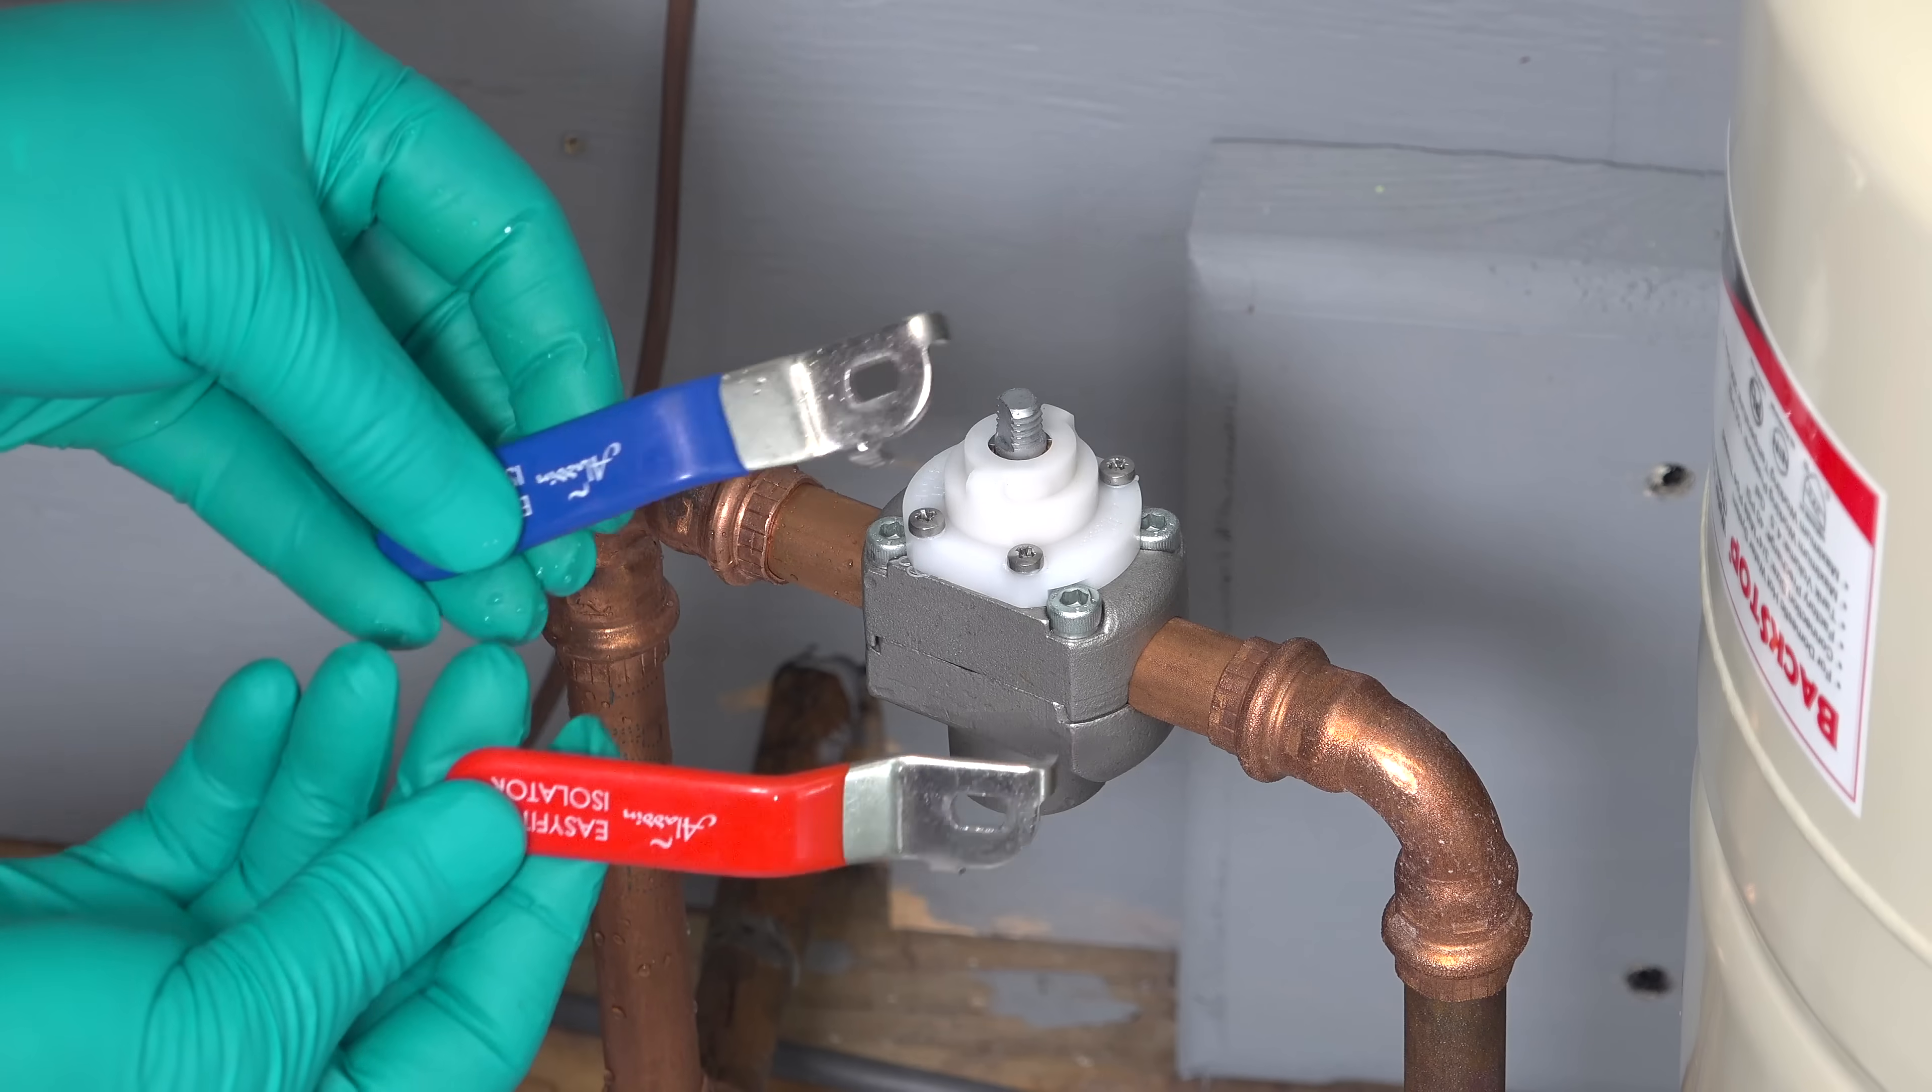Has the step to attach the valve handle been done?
No.